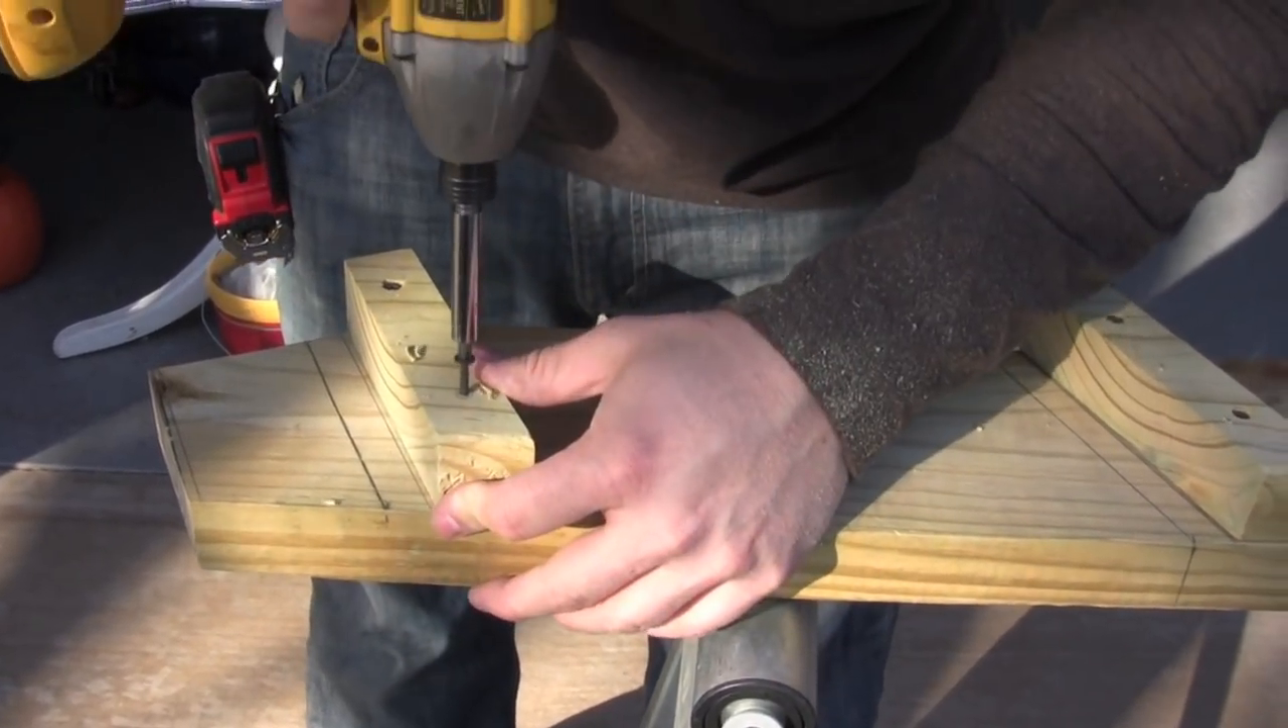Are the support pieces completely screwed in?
No.